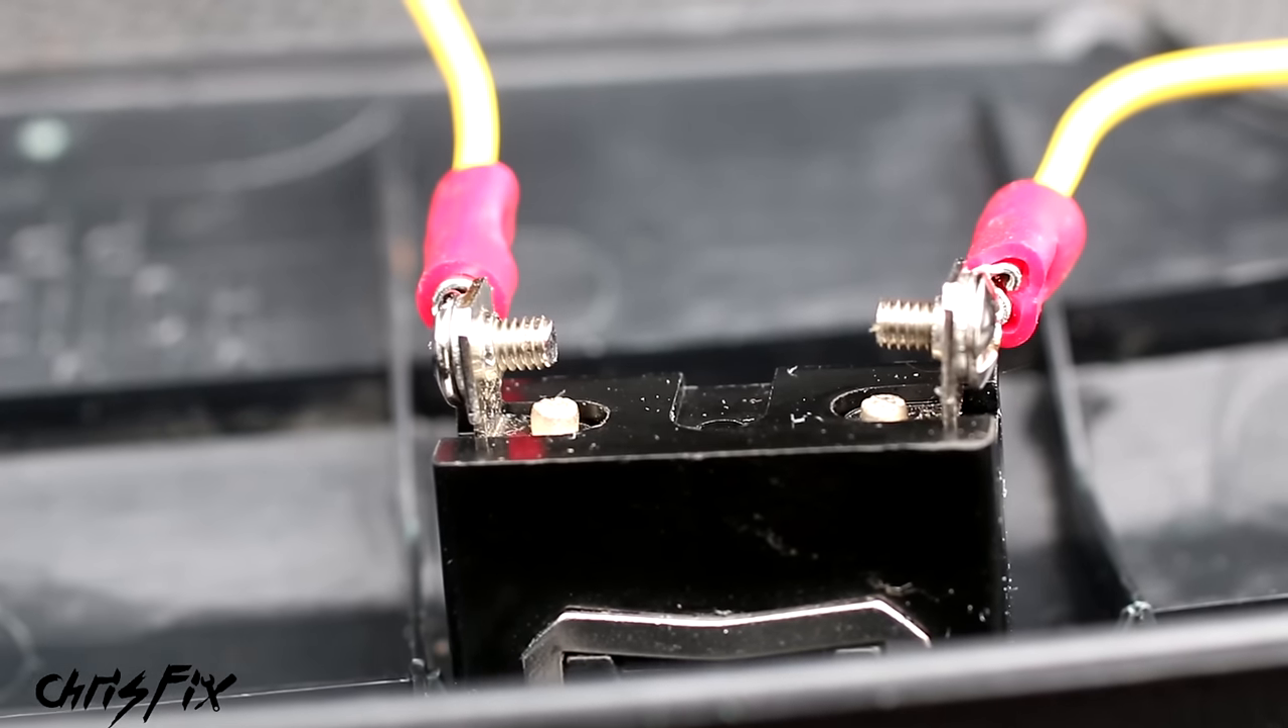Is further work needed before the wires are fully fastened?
No.